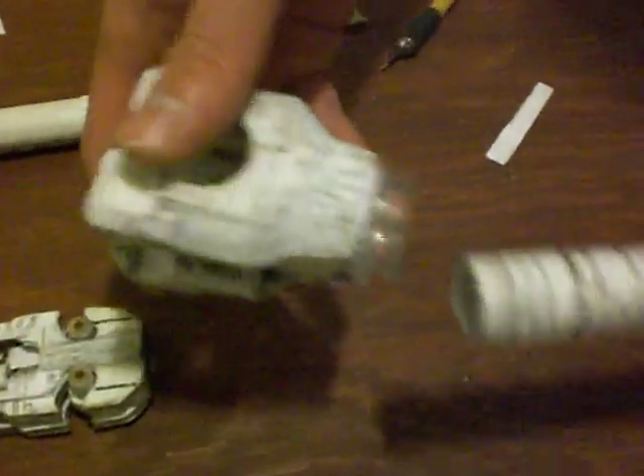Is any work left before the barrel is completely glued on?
Yes.